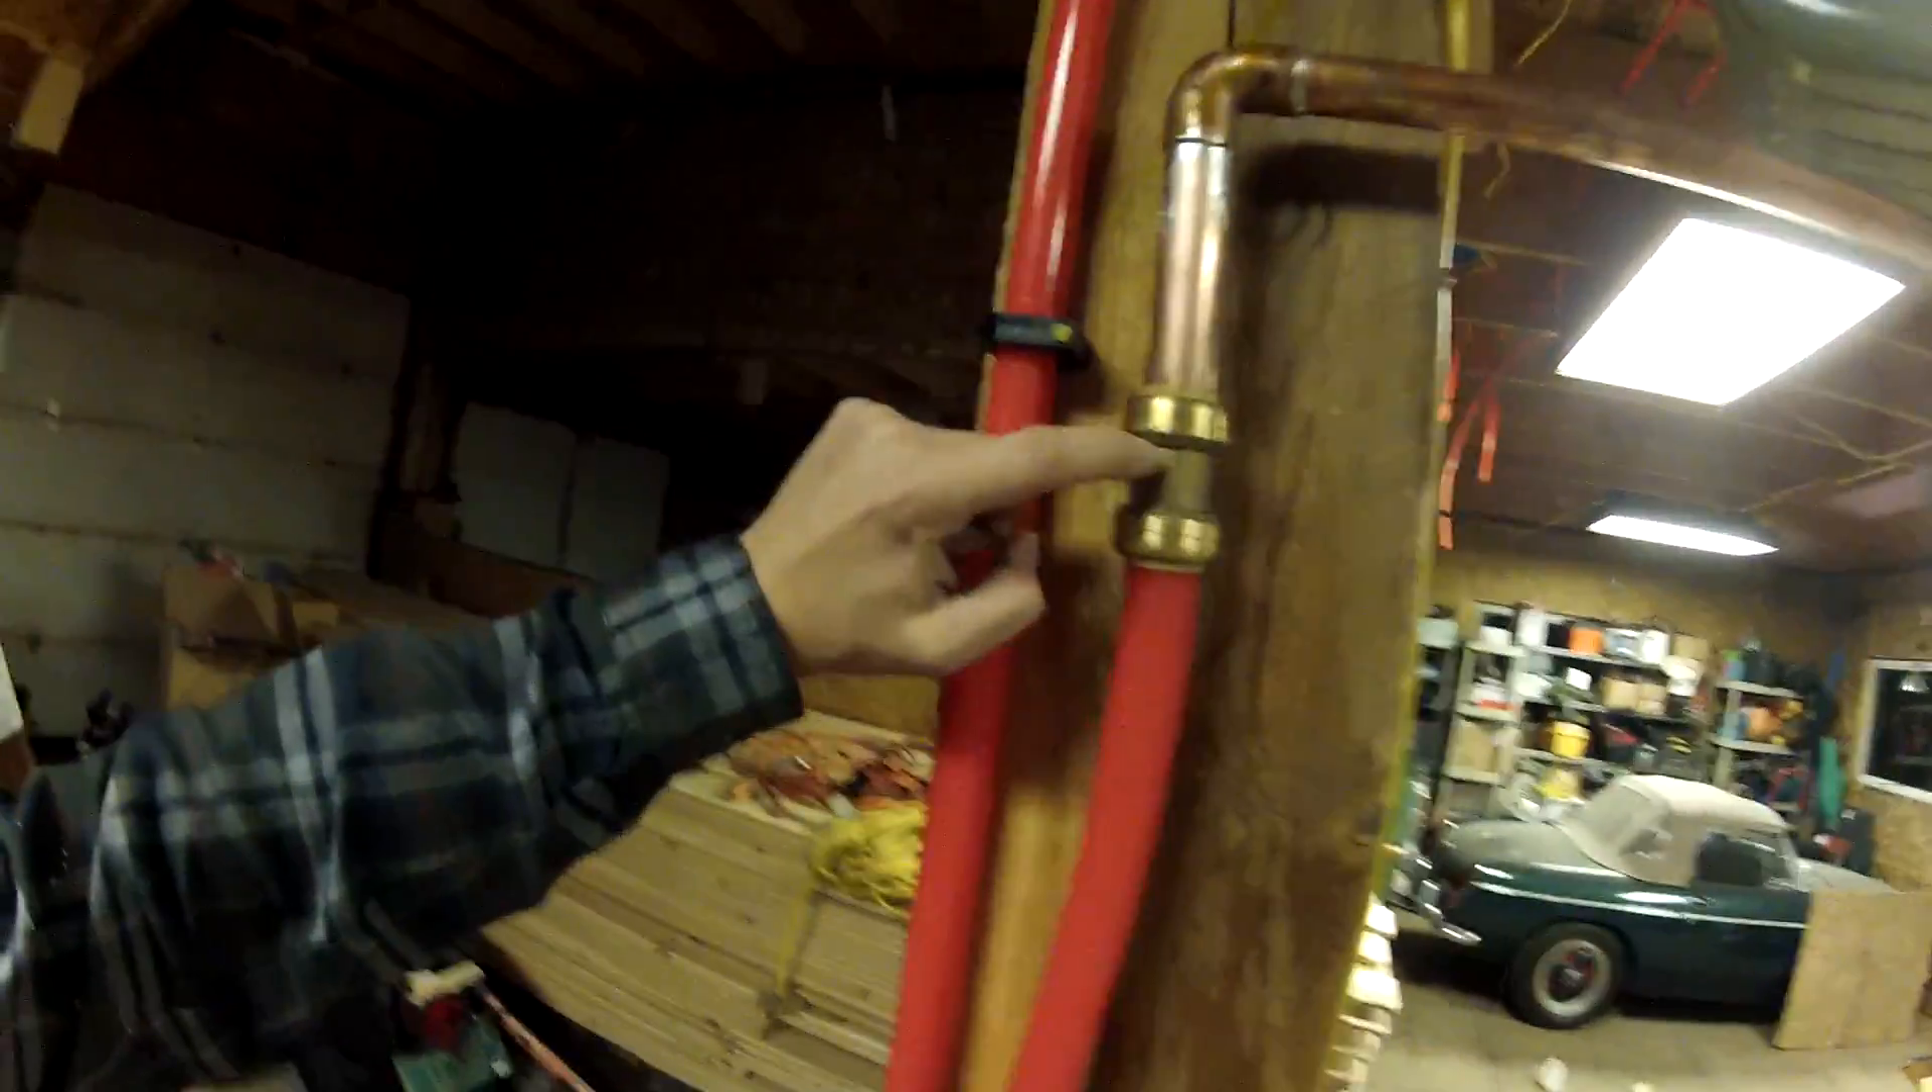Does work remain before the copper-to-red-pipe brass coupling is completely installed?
No.